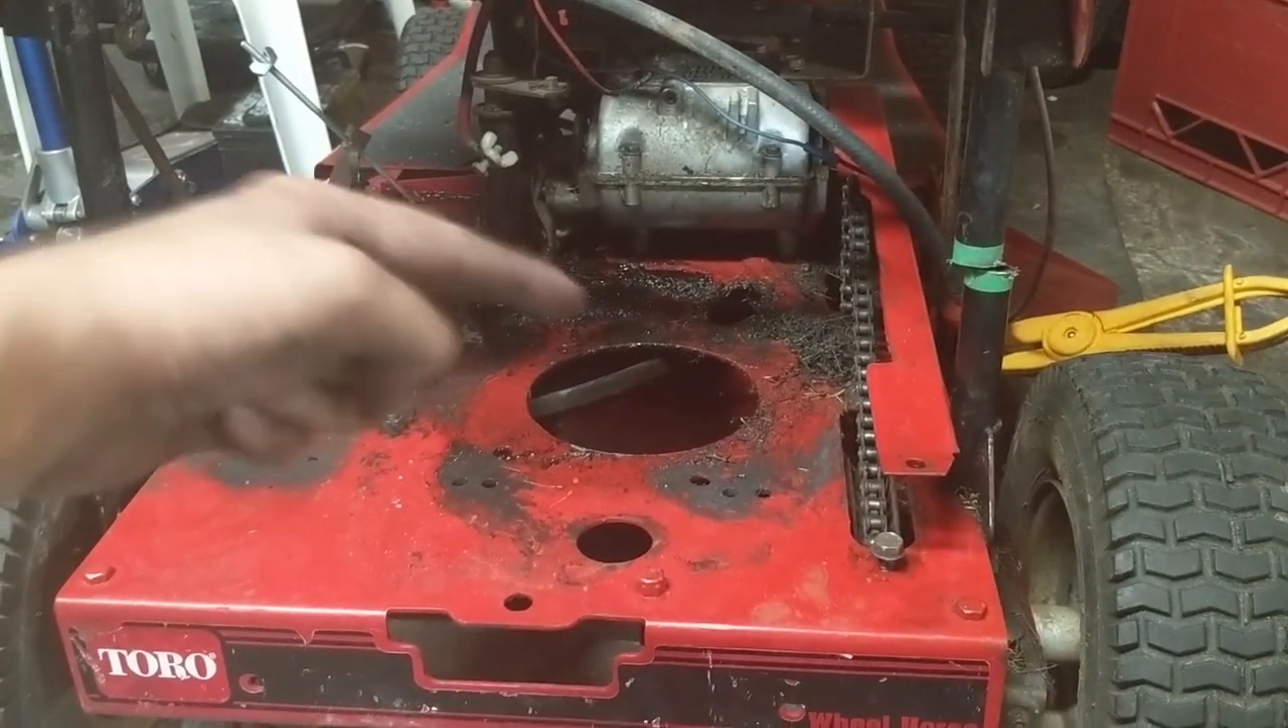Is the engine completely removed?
Yes.